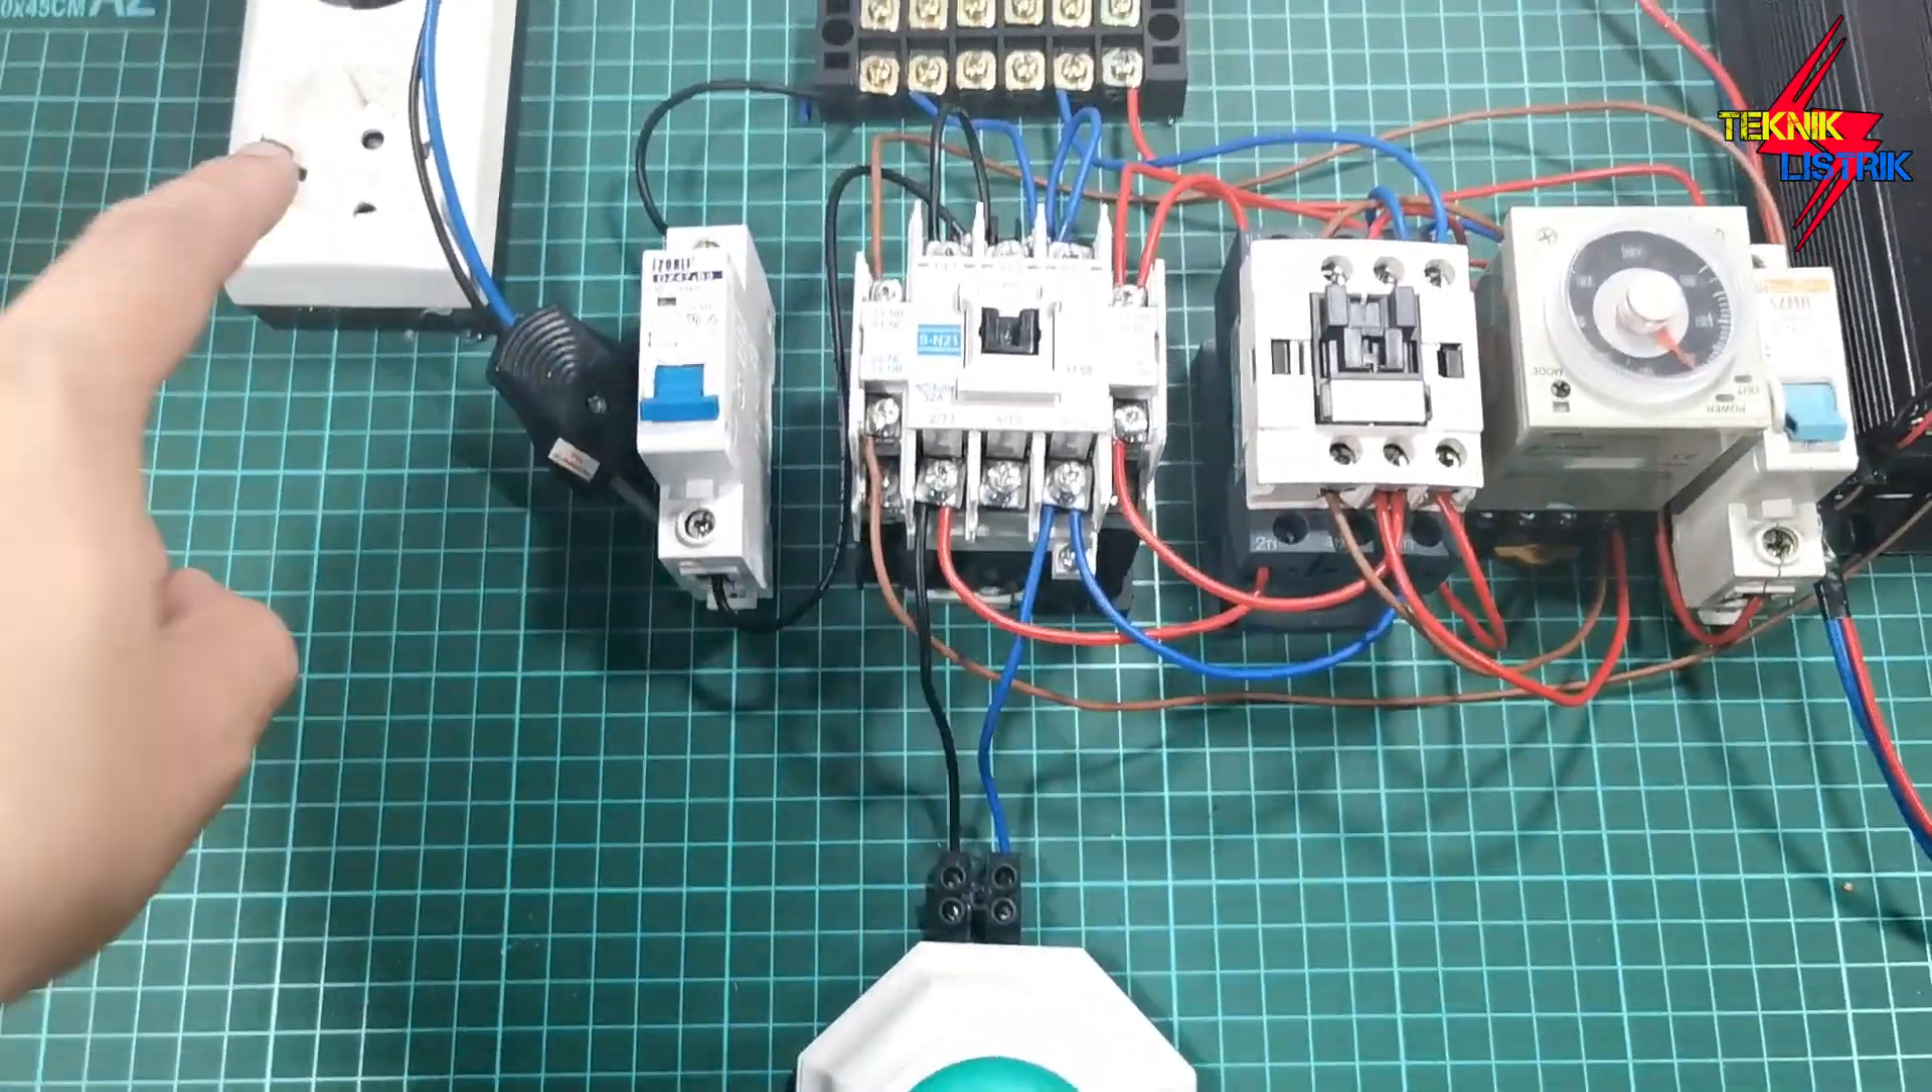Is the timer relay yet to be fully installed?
No.